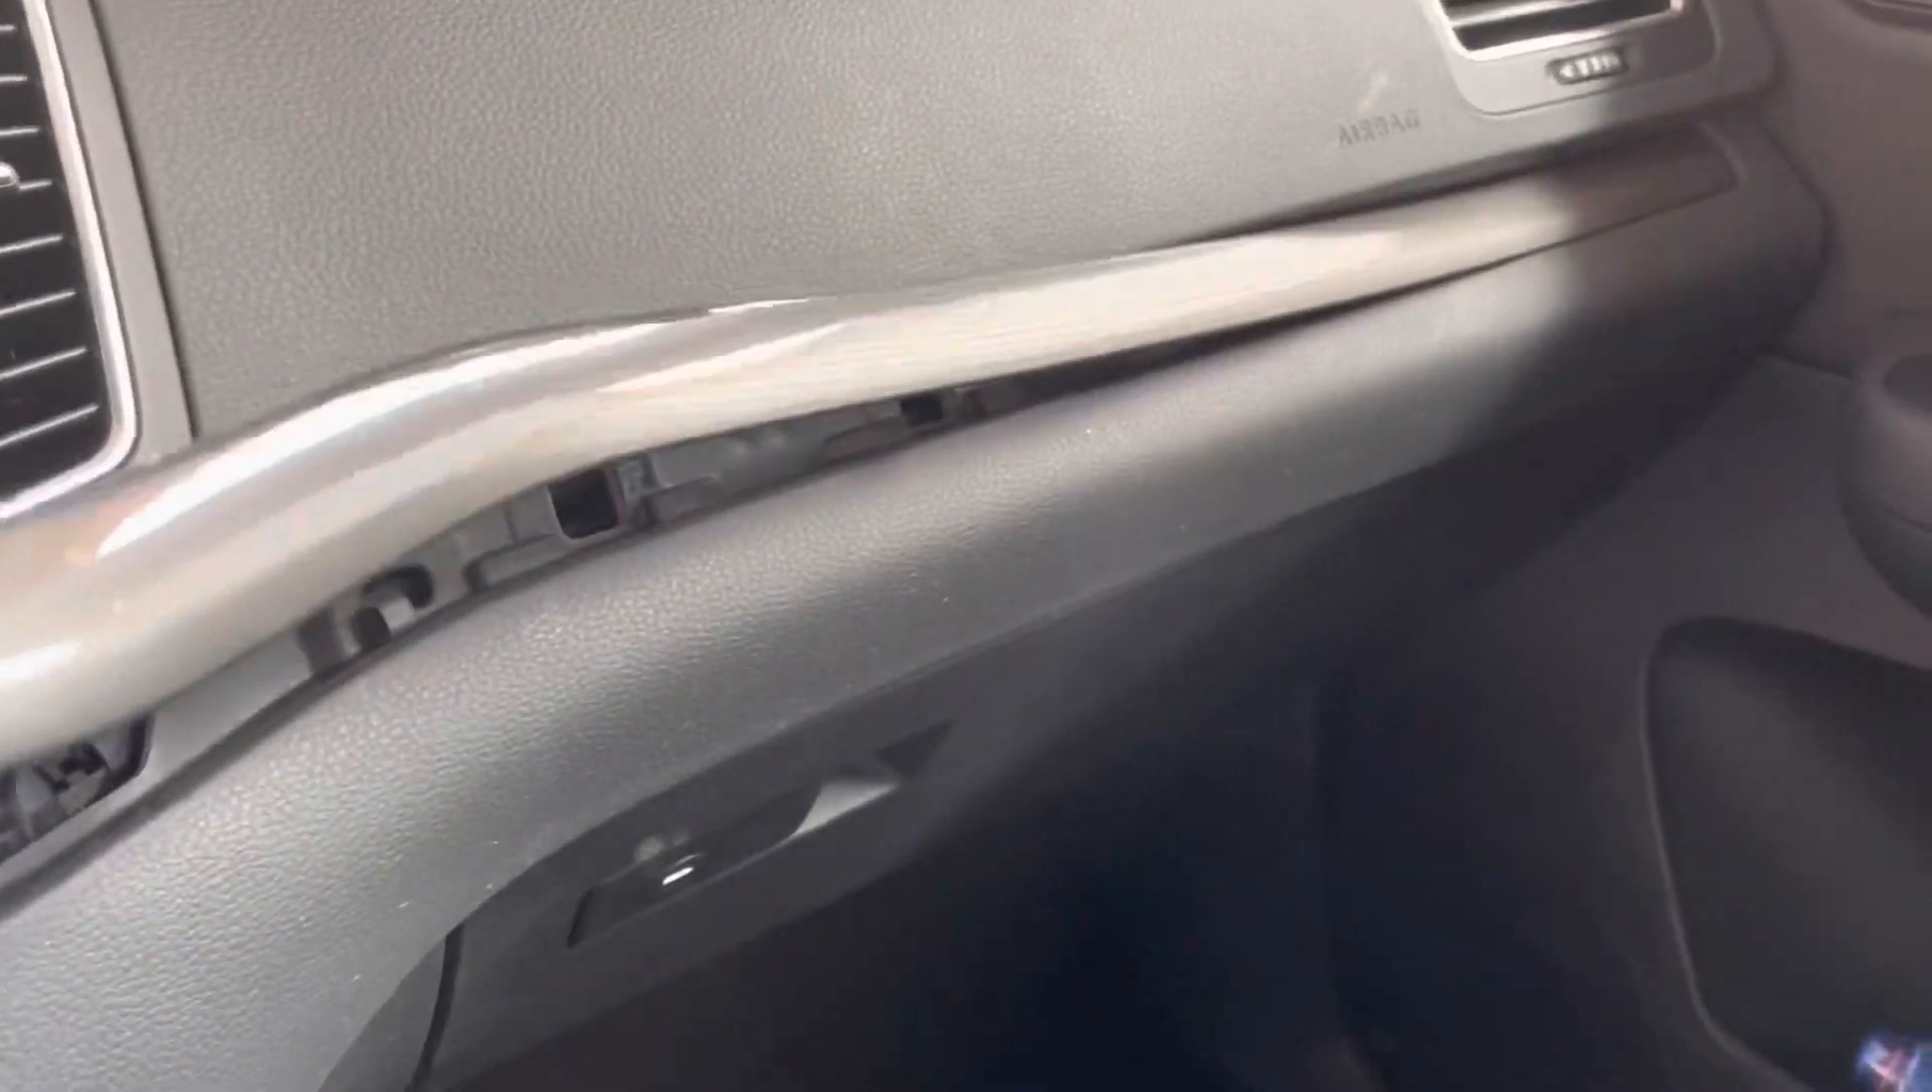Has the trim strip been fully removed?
No.